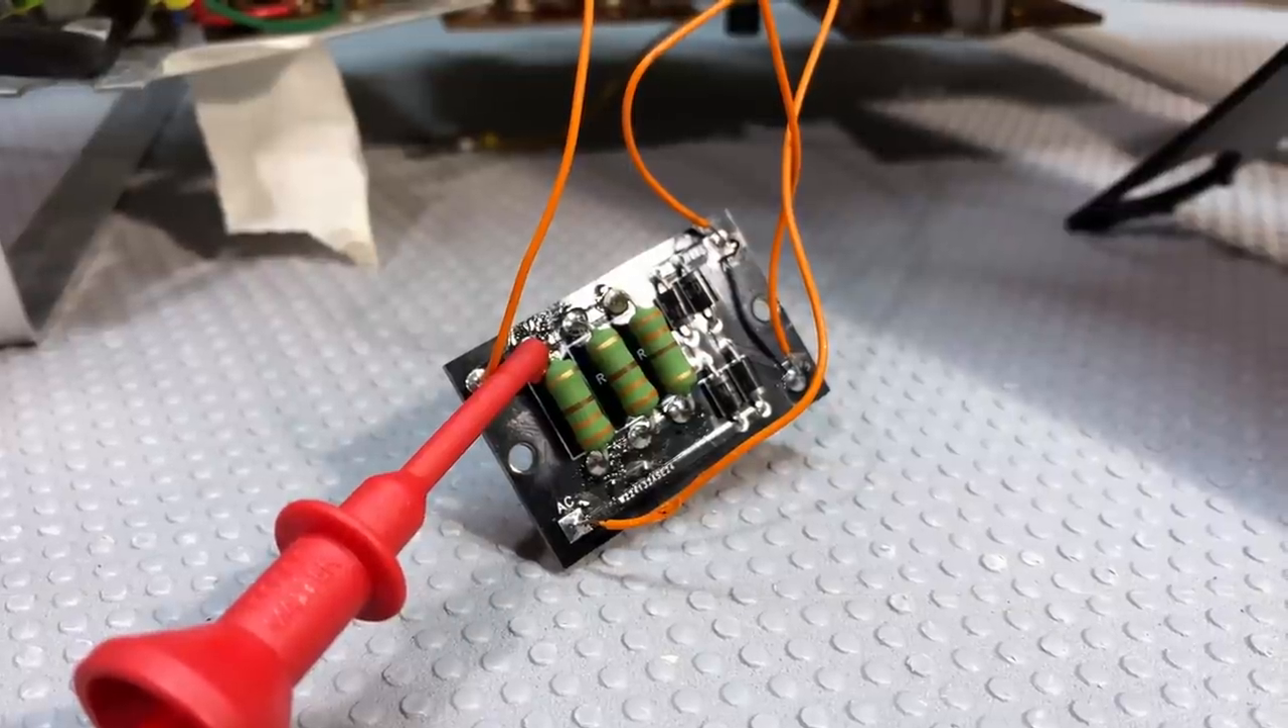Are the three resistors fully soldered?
Yes.